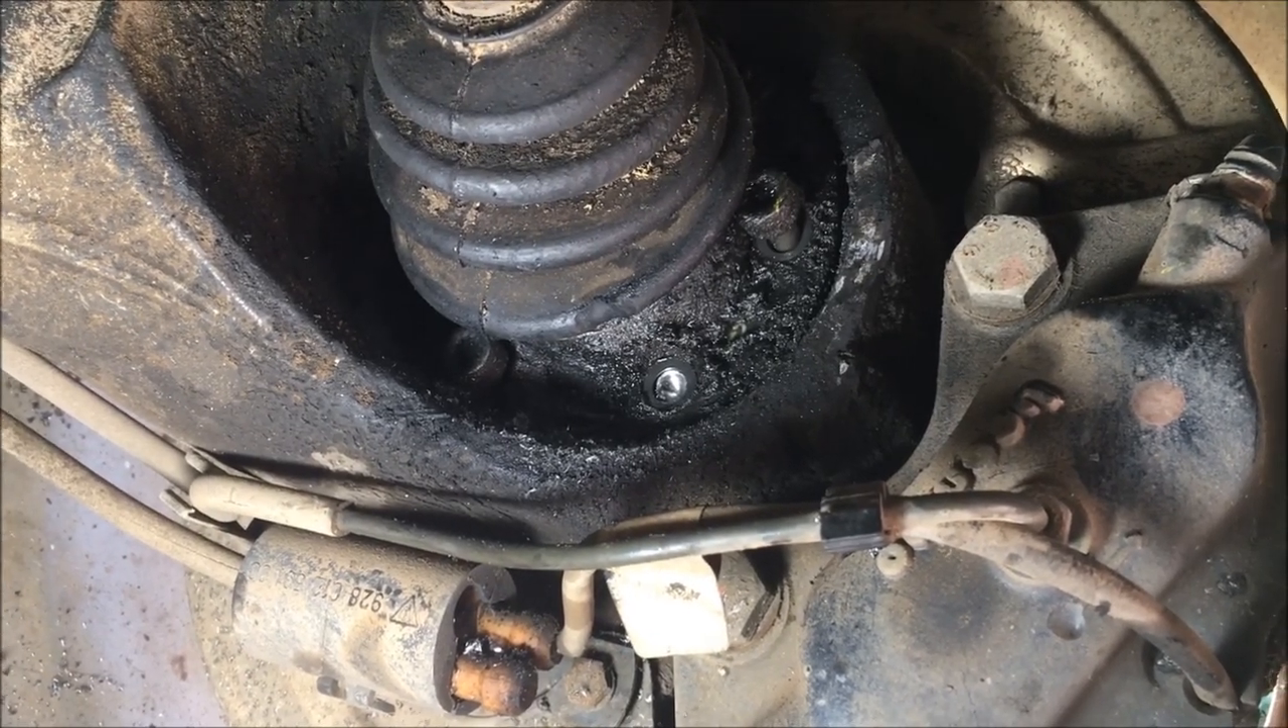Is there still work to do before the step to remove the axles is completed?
Yes.